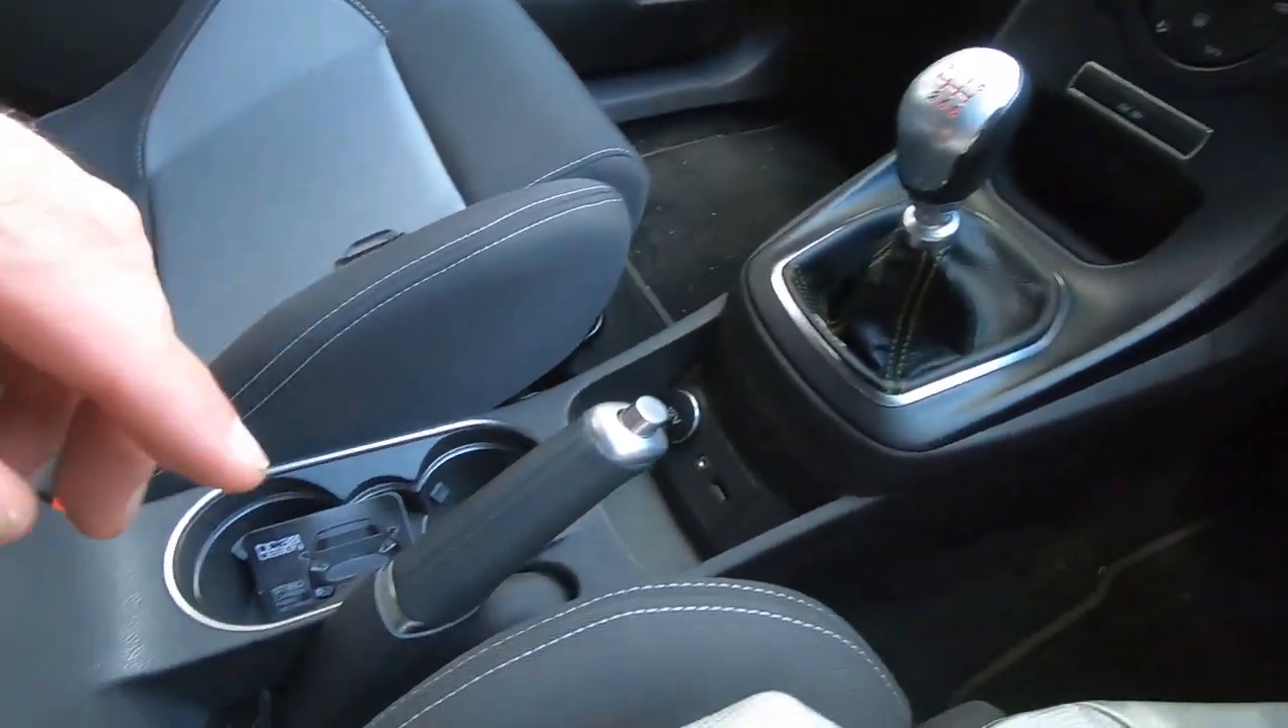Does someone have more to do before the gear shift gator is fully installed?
No.